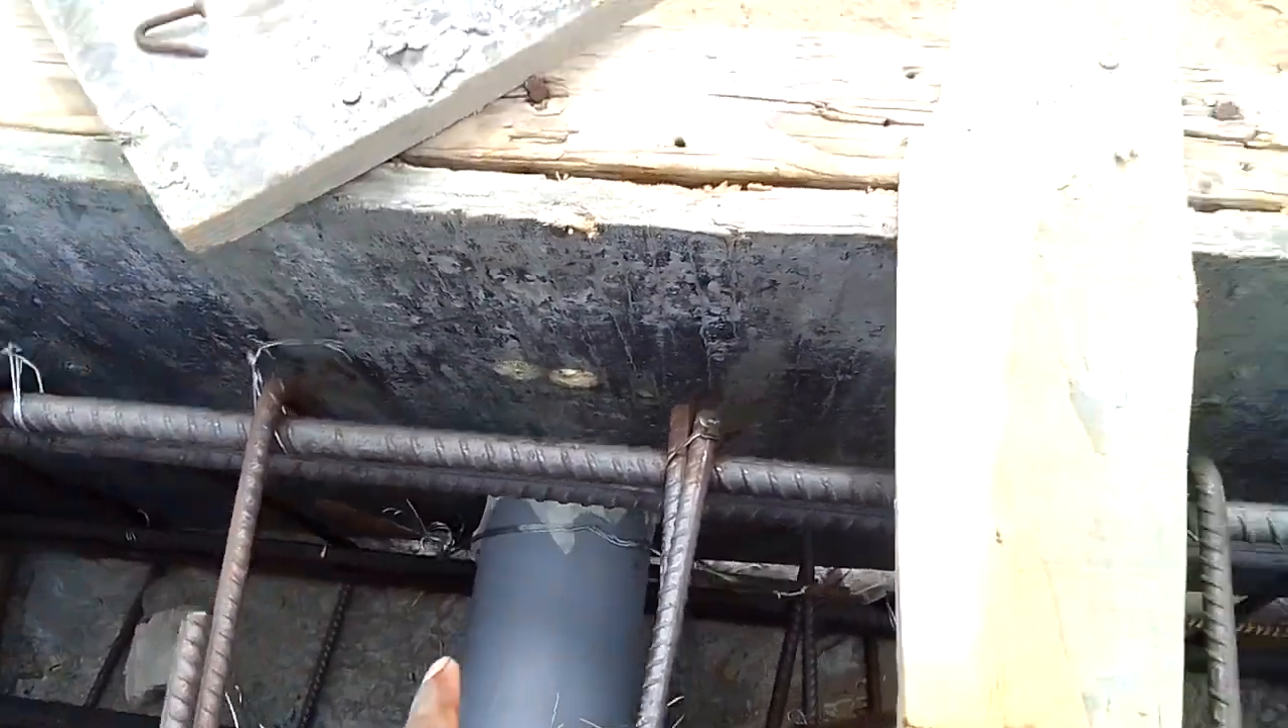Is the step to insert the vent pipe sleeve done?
Yes.